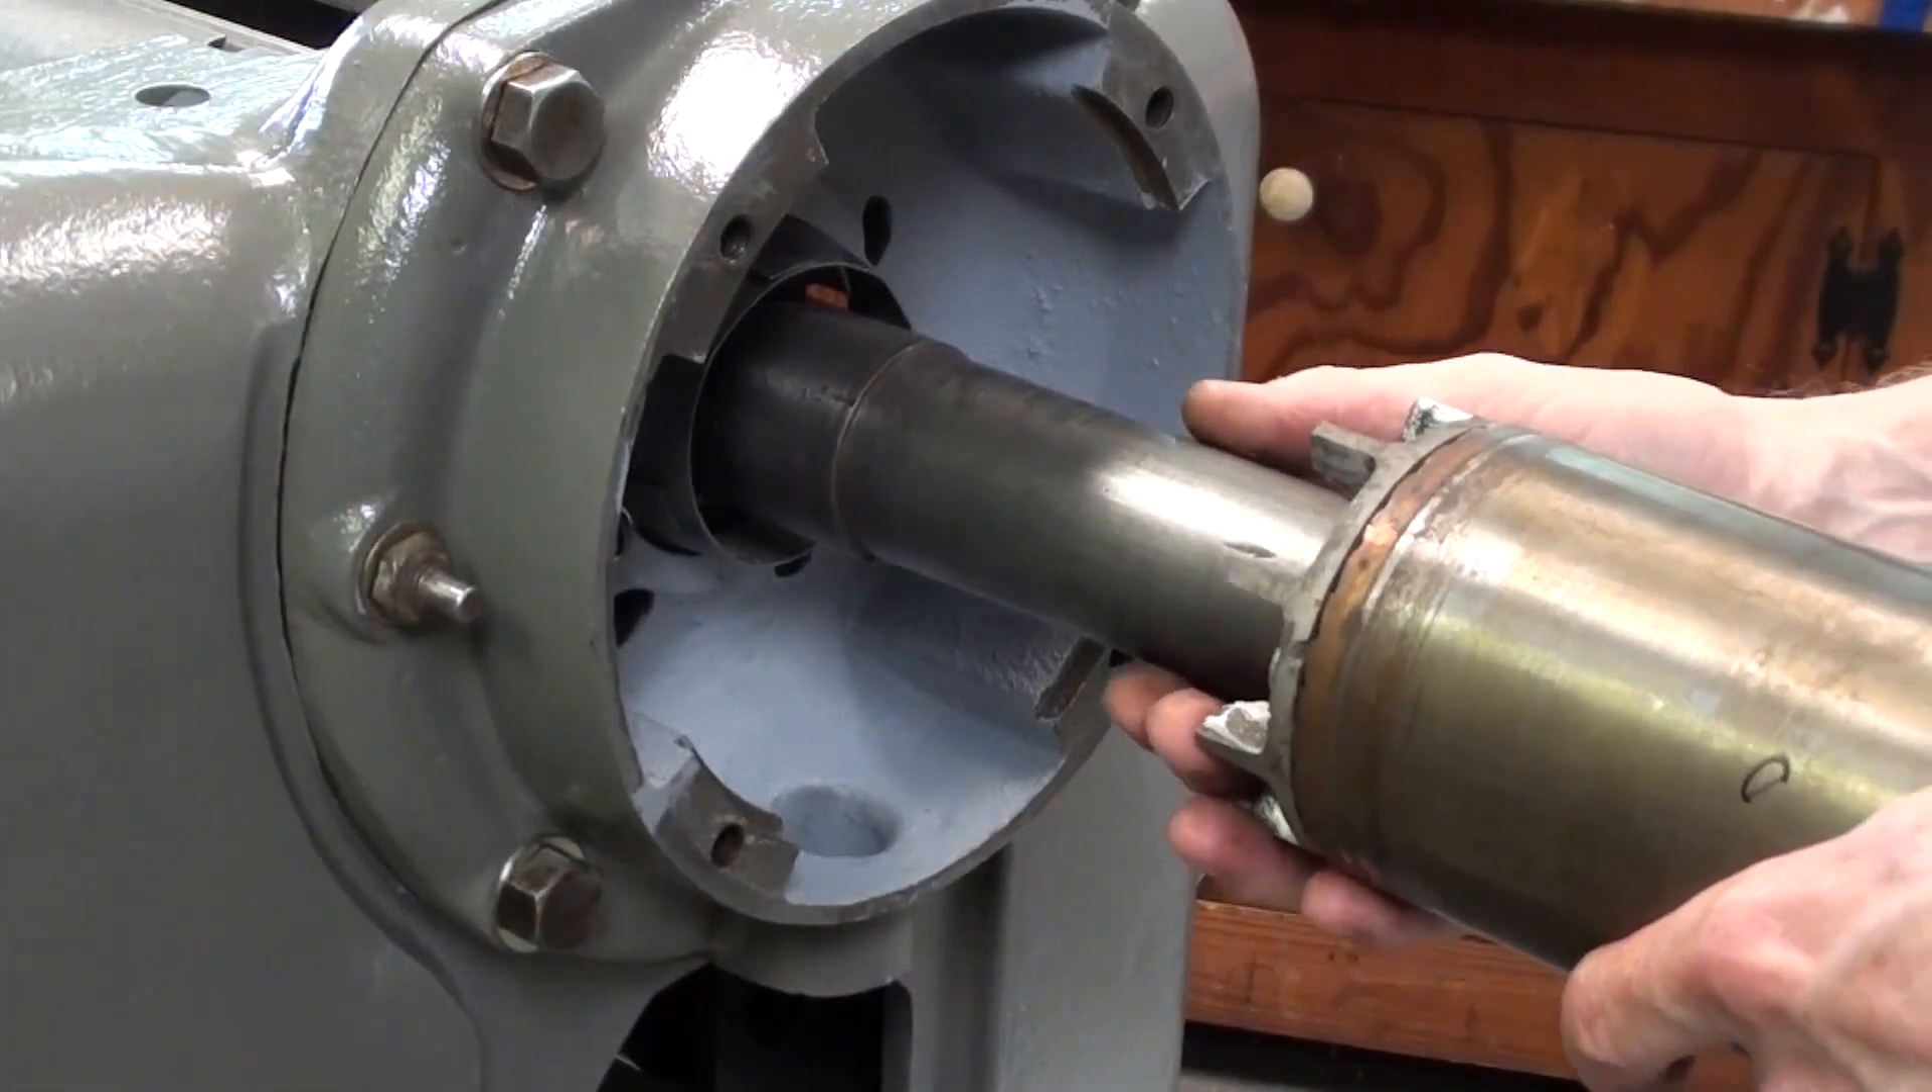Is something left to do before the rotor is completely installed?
Yes.